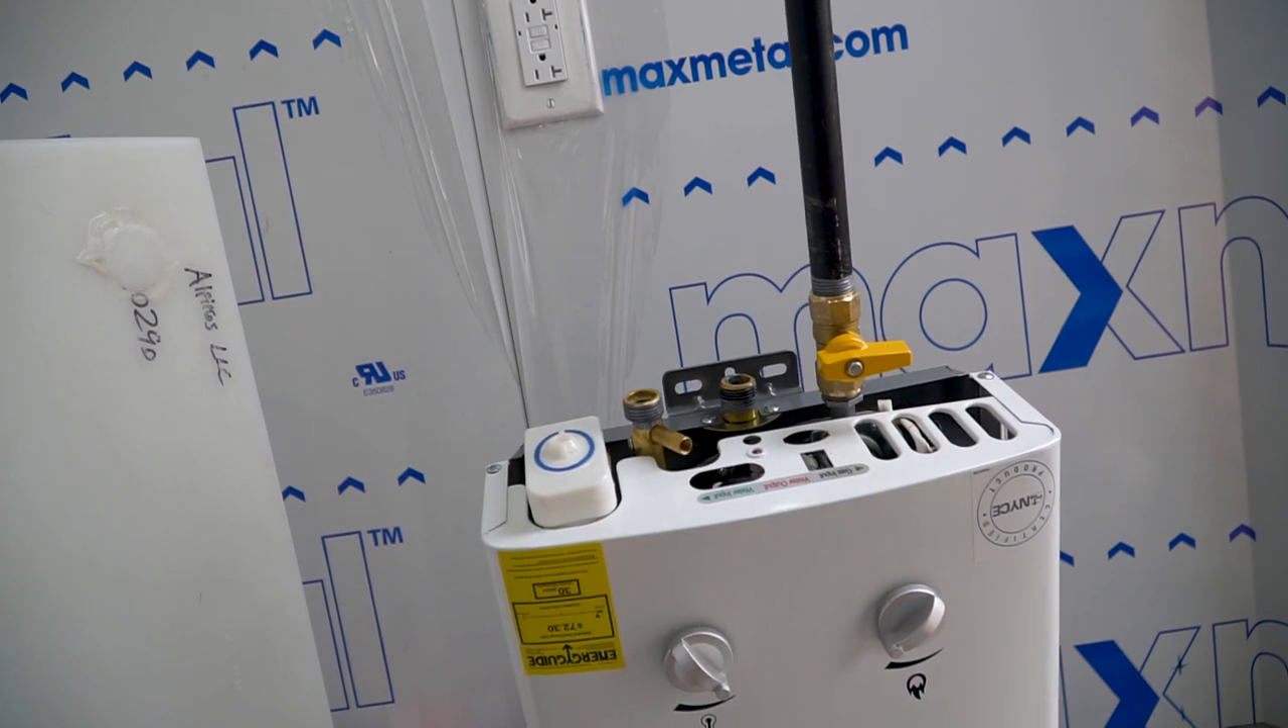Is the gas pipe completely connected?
Yes.